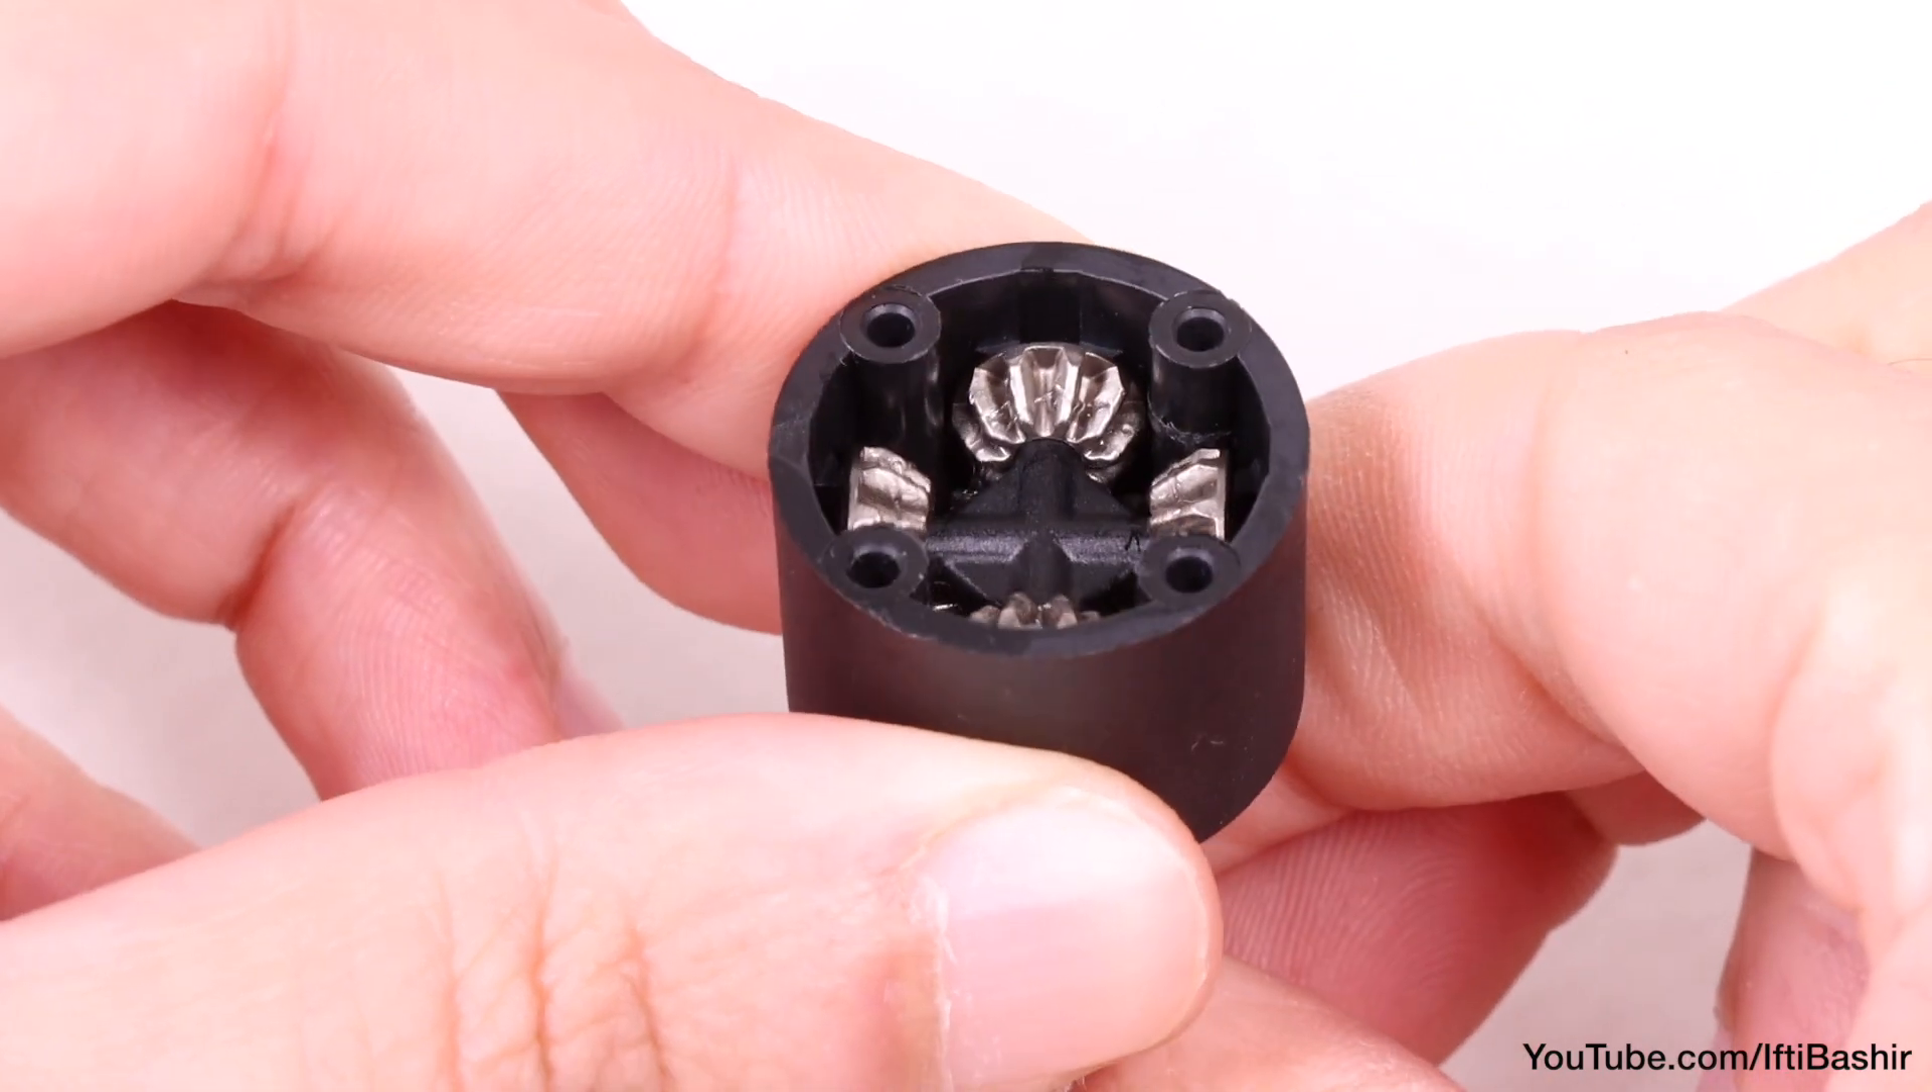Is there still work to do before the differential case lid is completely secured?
Yes.